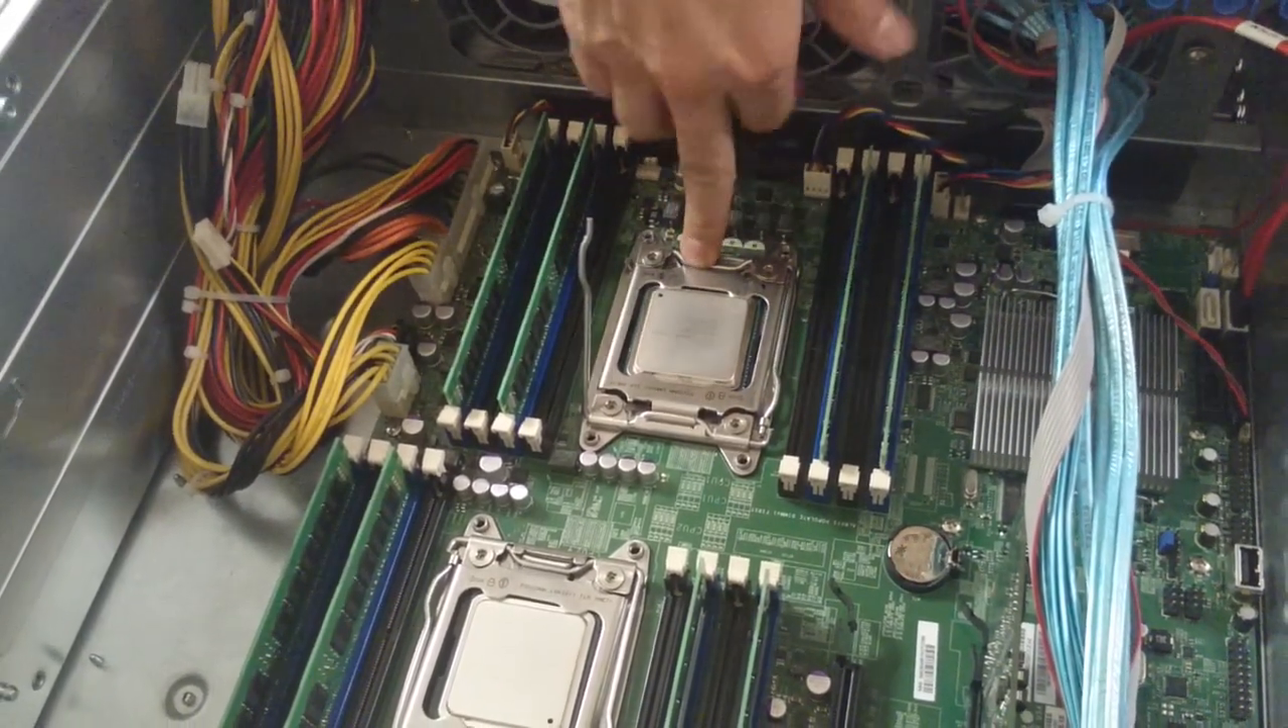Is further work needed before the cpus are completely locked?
Yes.